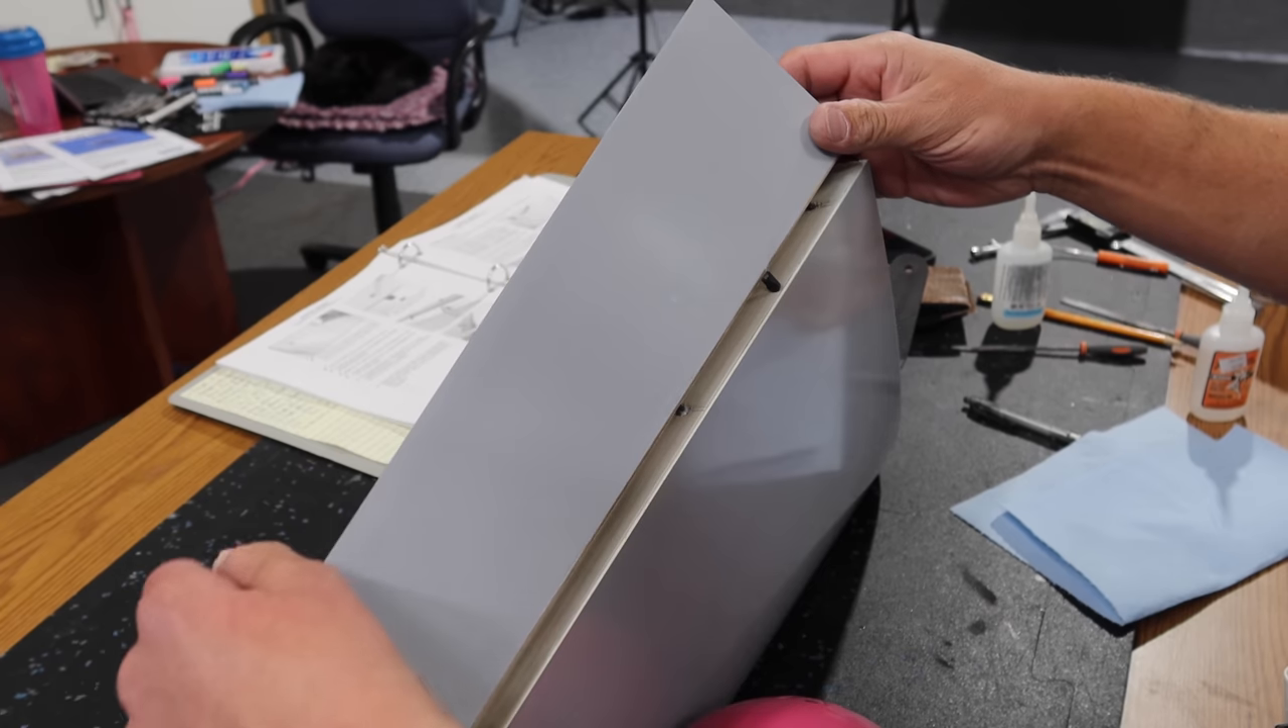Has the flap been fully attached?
No.